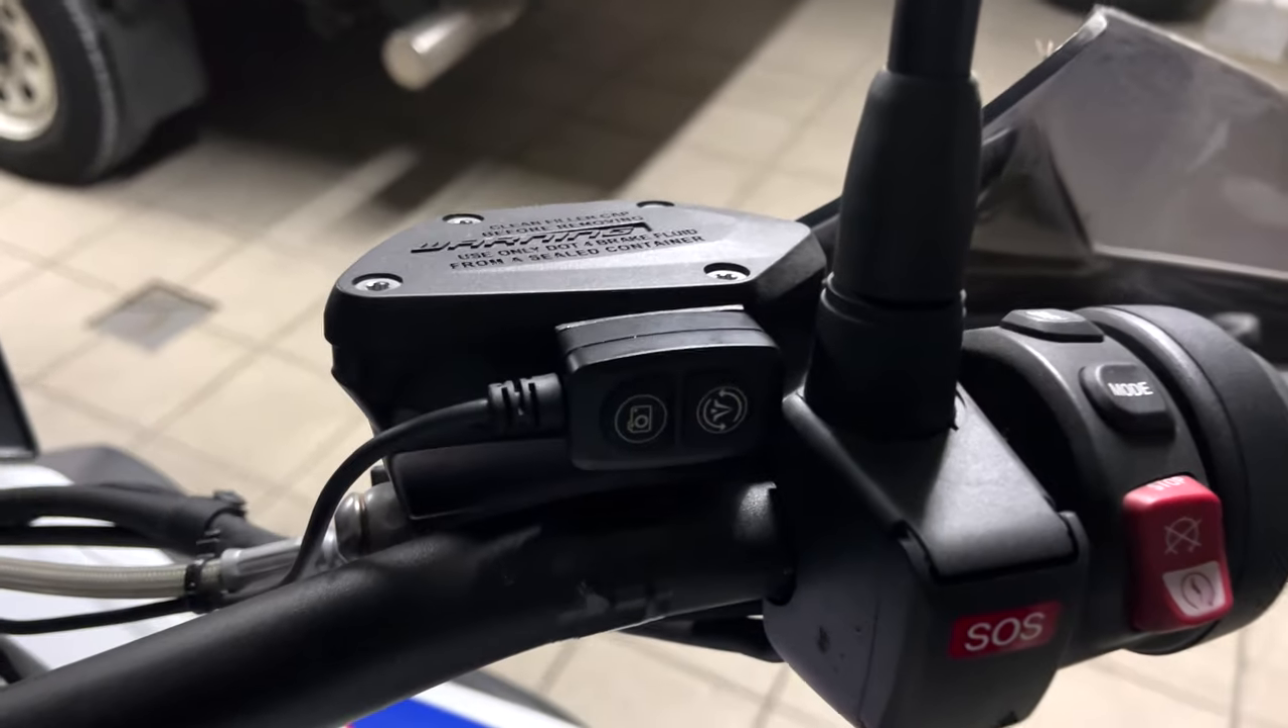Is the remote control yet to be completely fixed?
No.